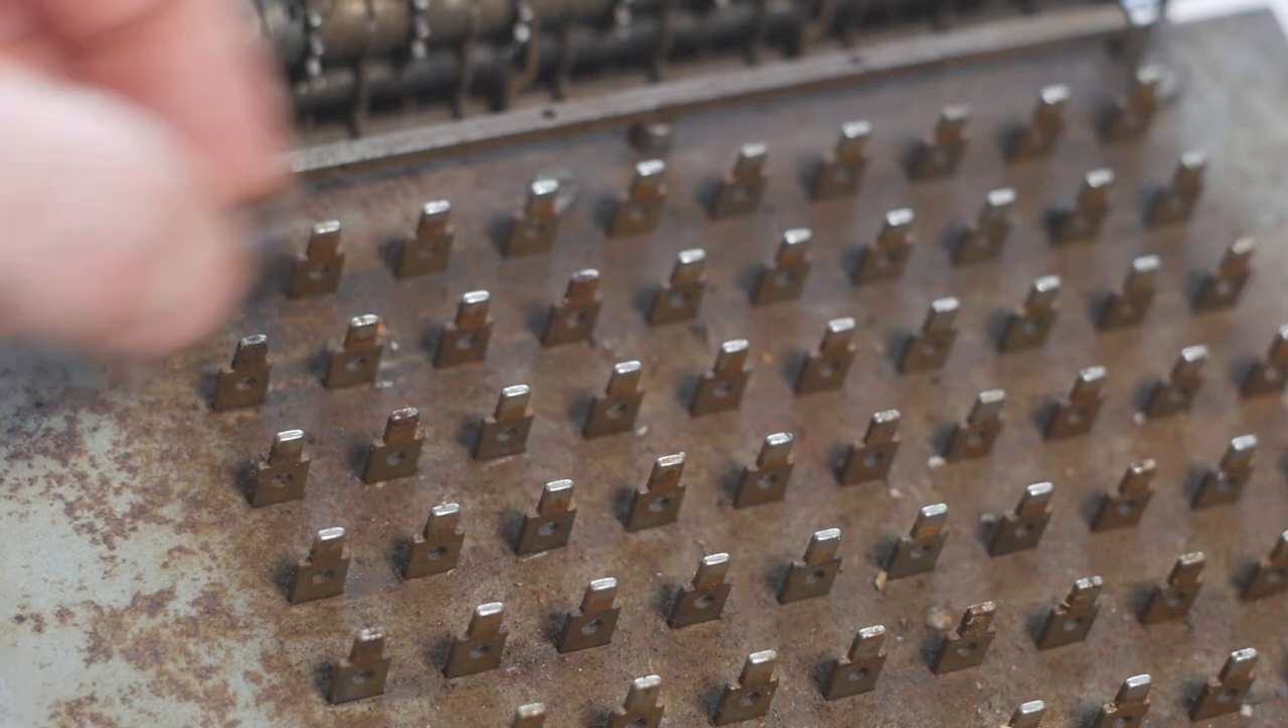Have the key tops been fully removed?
Yes.